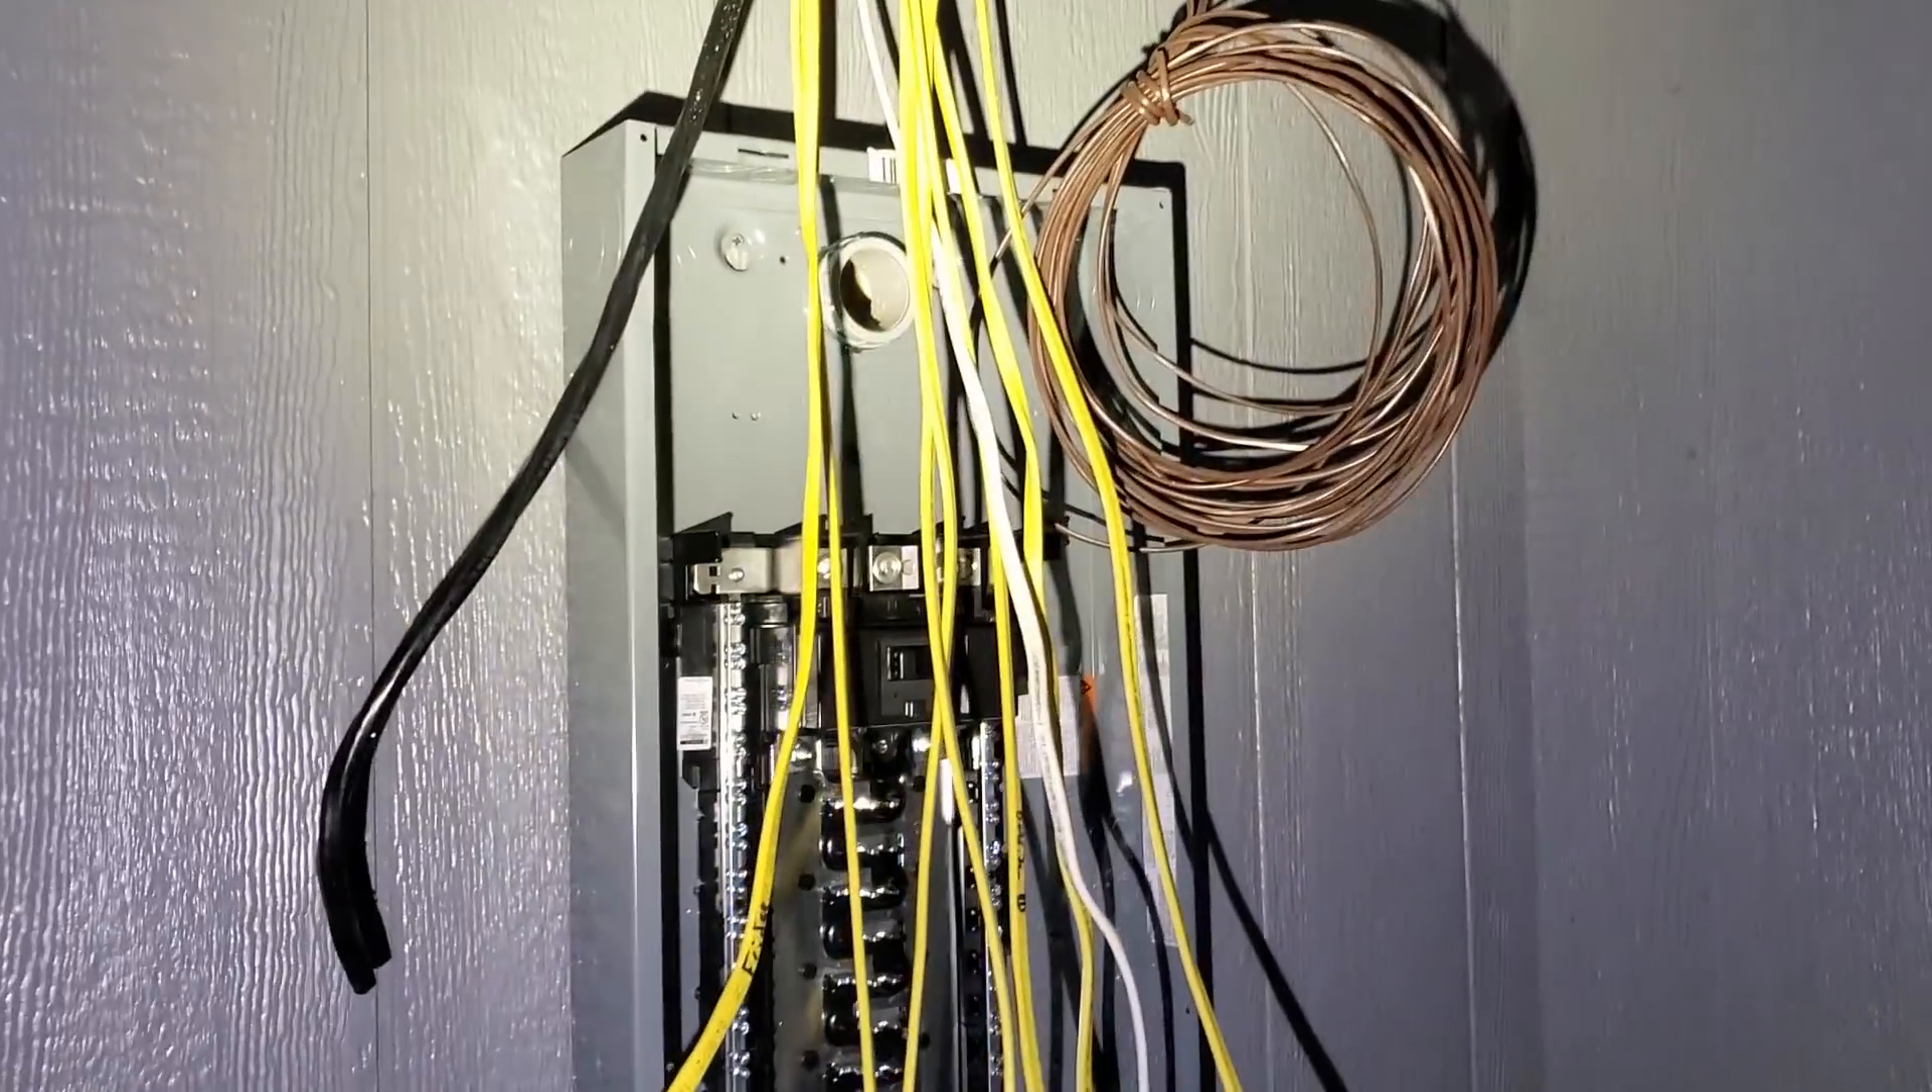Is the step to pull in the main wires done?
No.